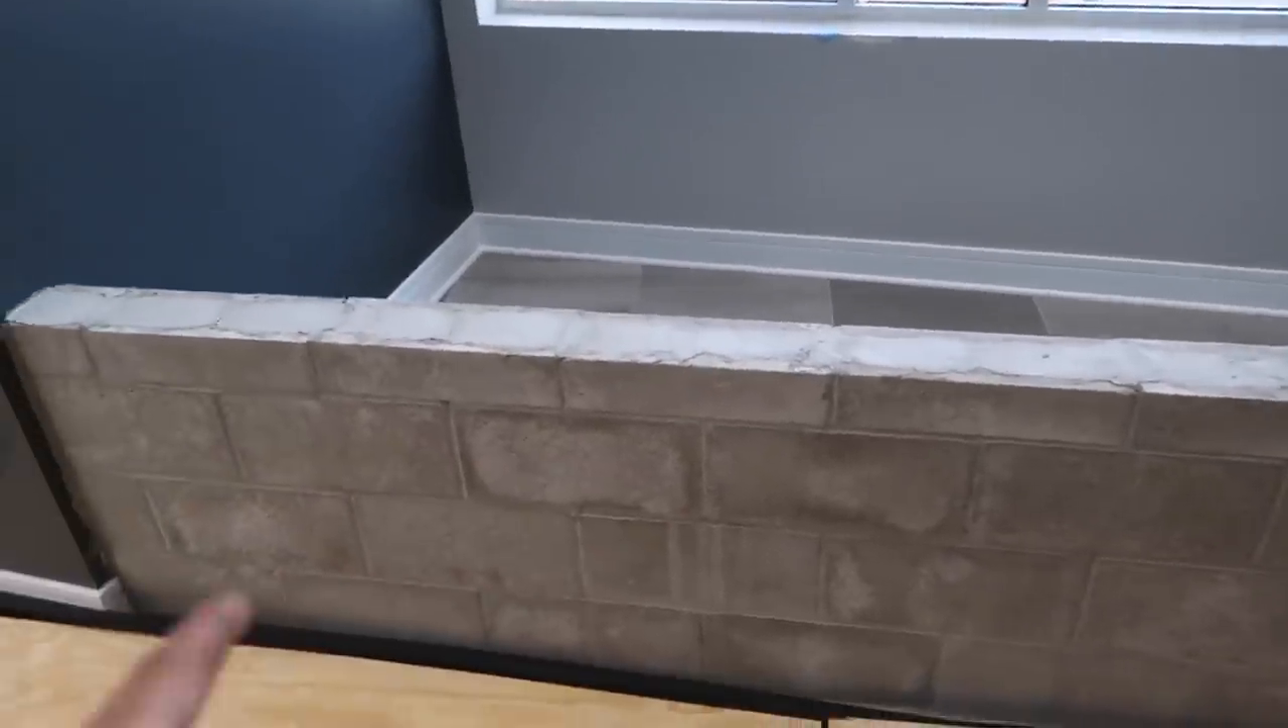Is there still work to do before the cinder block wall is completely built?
No.